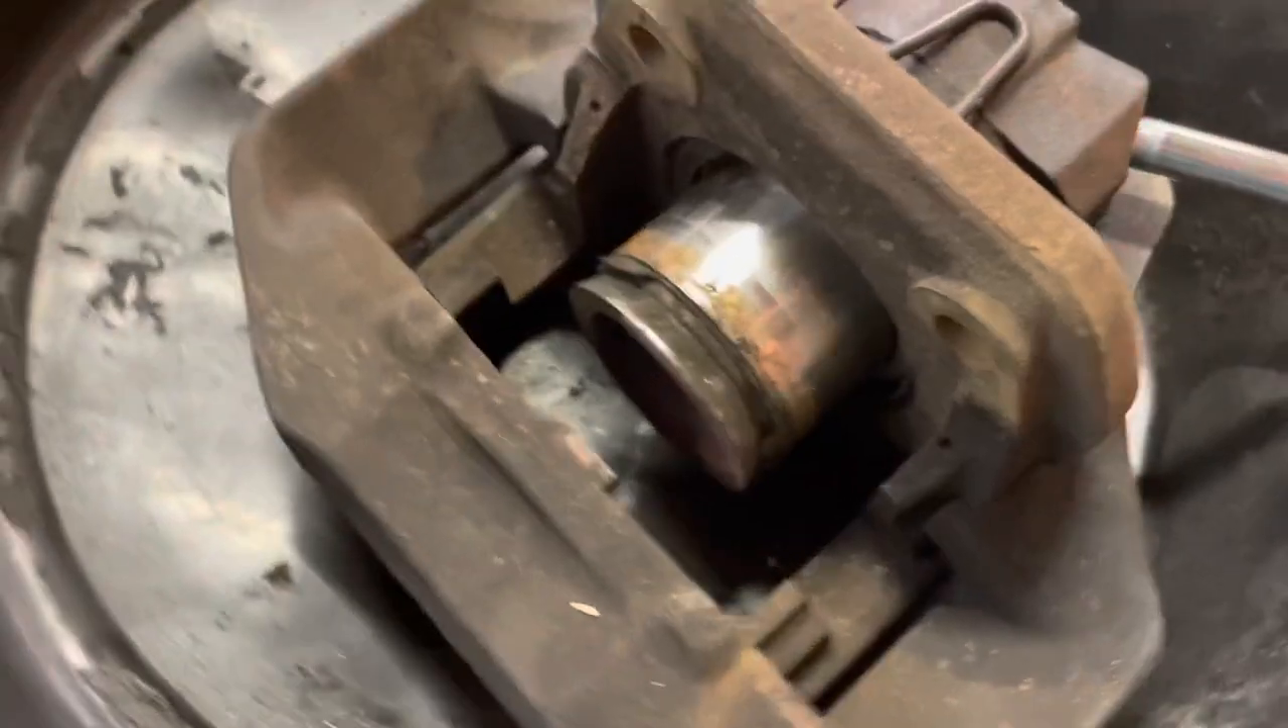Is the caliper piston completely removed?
No.